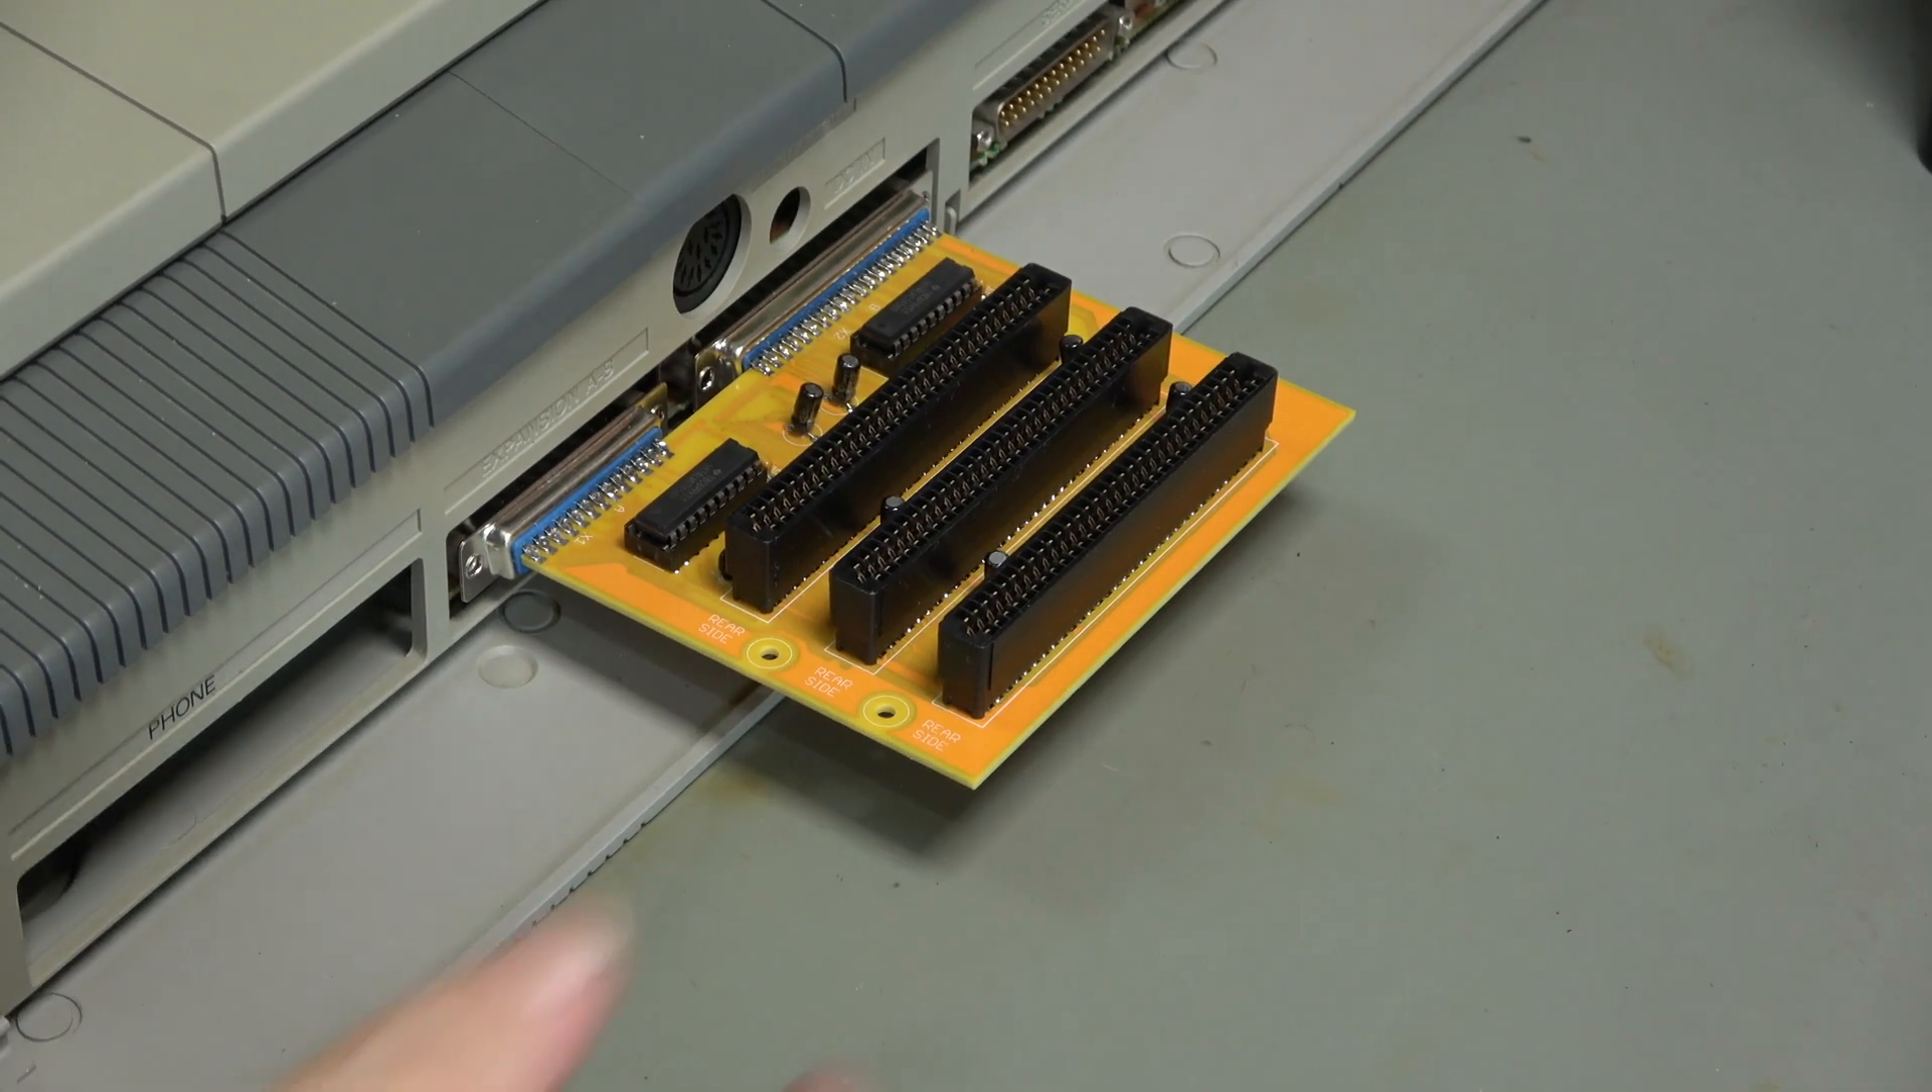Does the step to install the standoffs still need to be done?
Yes.